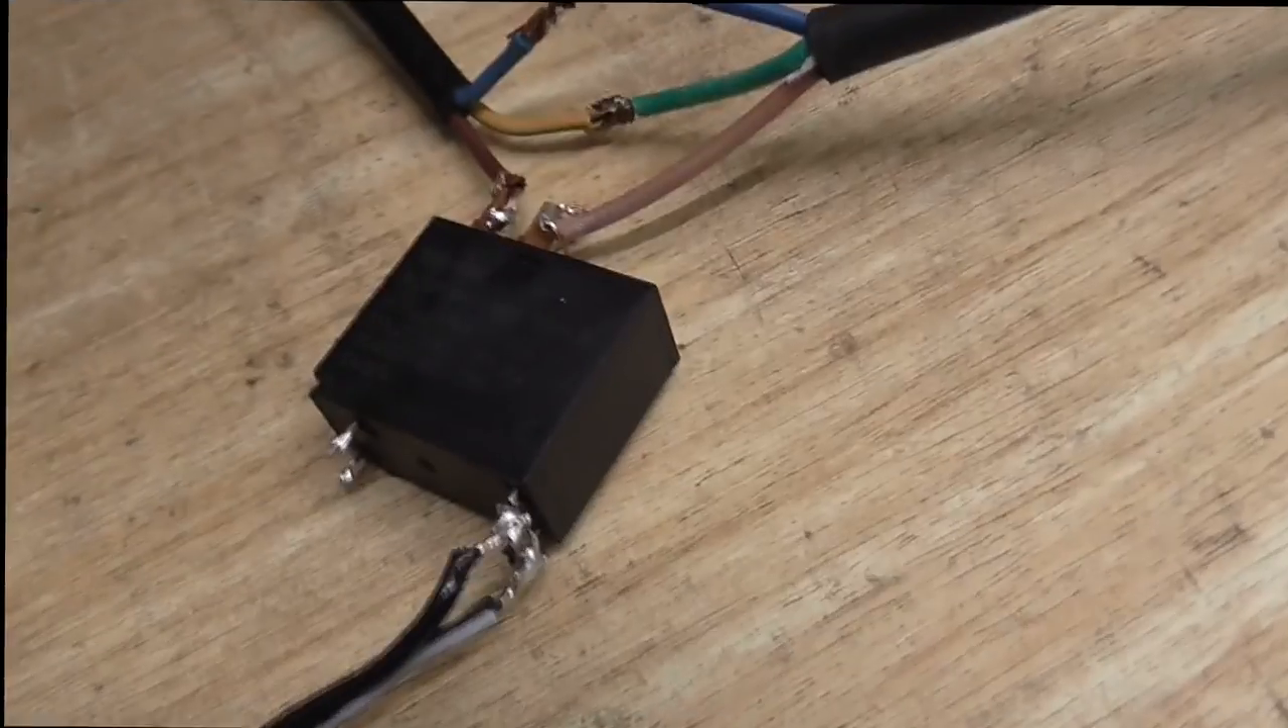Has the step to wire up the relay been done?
Yes.